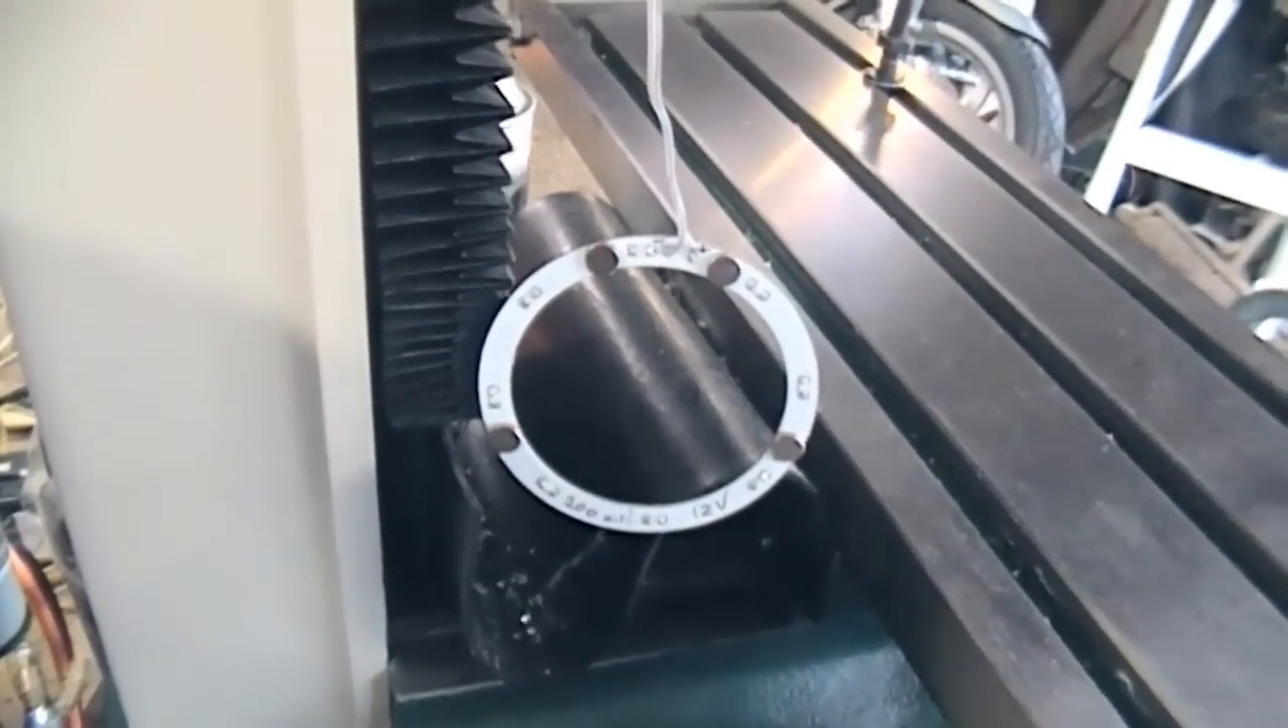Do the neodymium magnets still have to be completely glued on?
No.